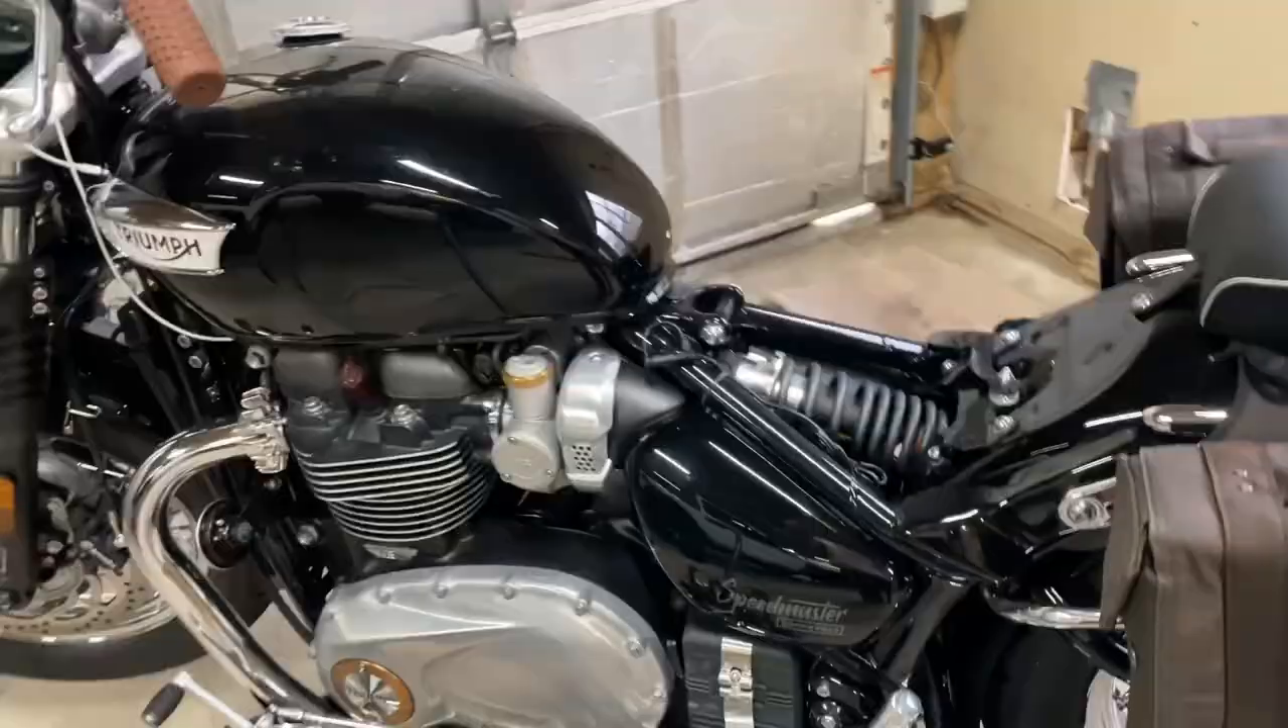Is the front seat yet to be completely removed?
No.